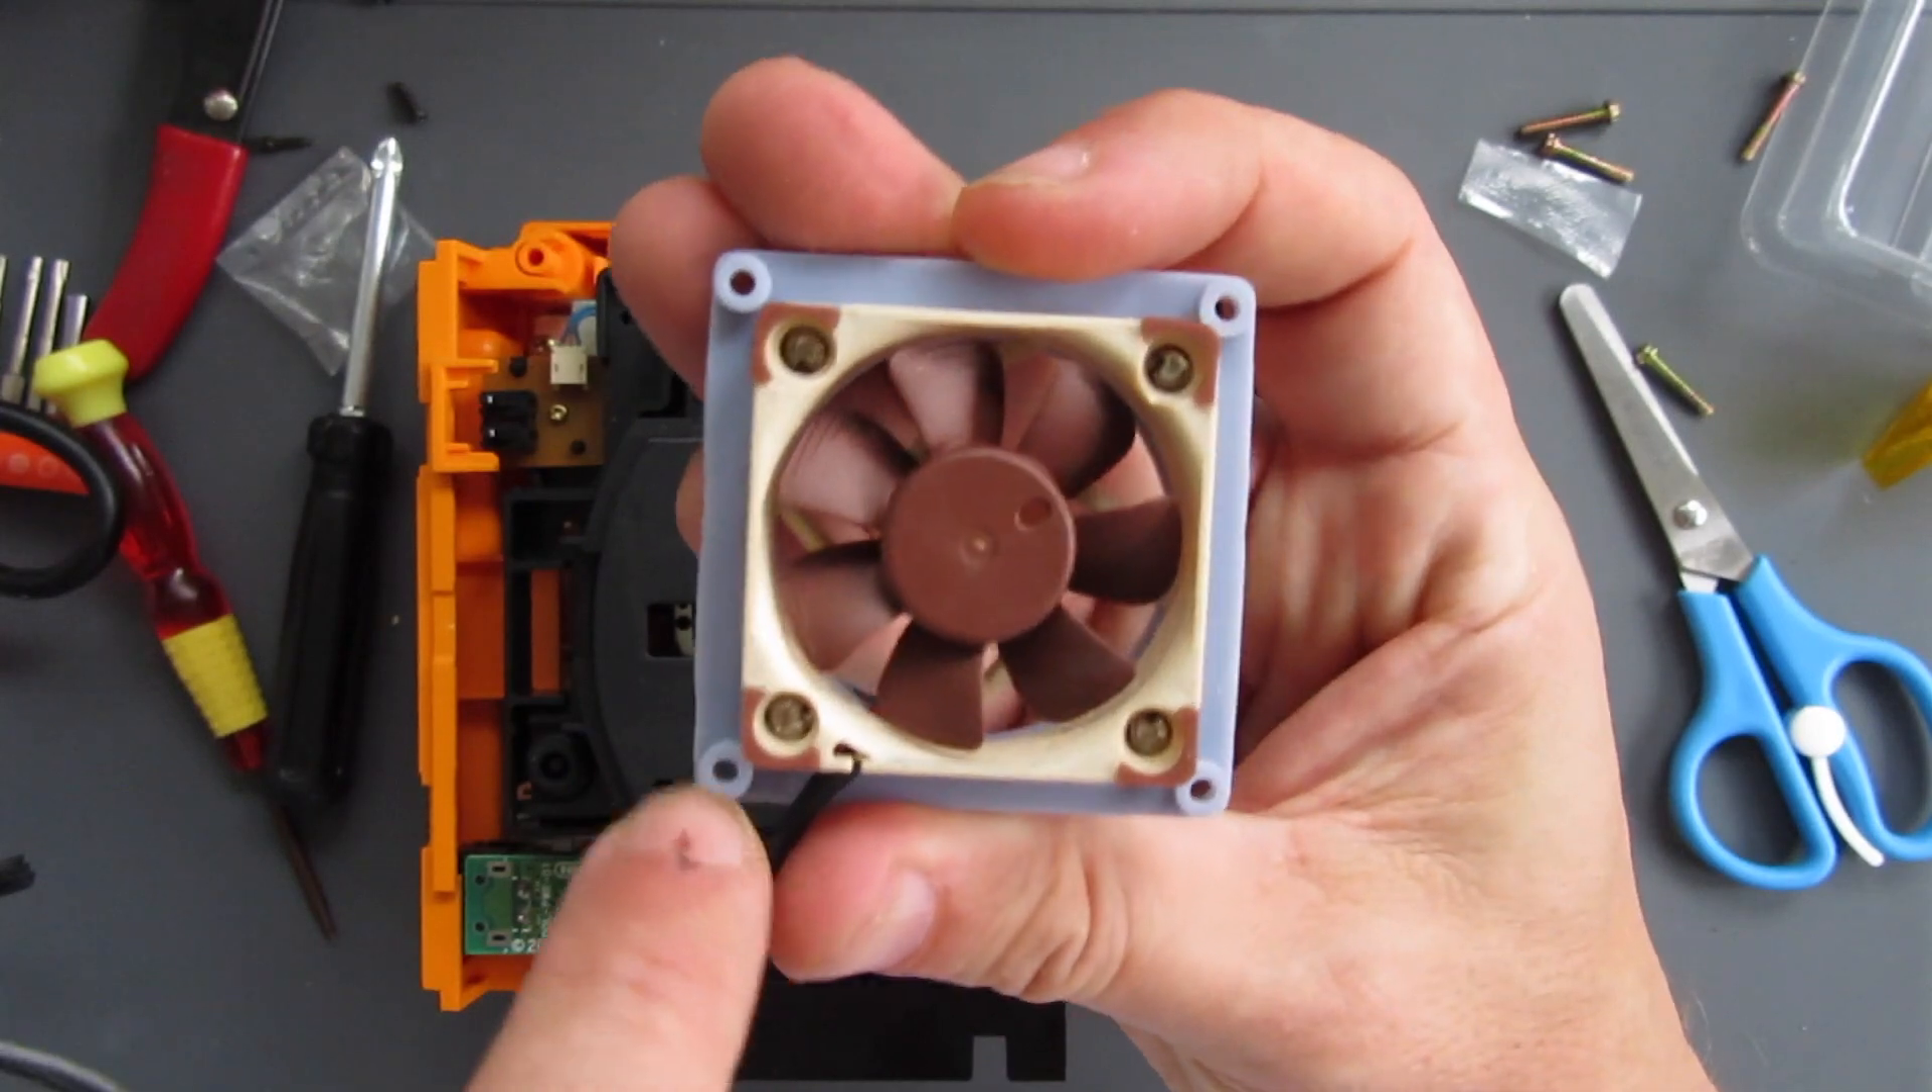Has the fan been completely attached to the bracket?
Yes.